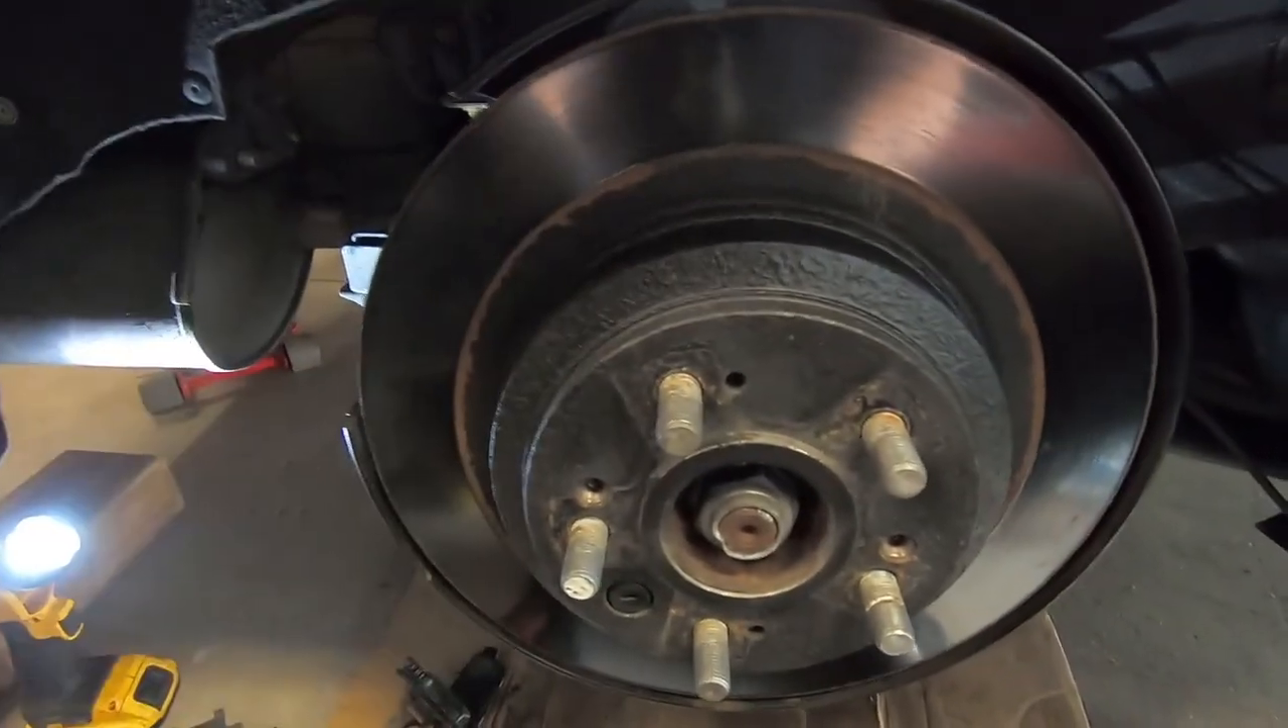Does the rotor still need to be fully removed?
Yes.